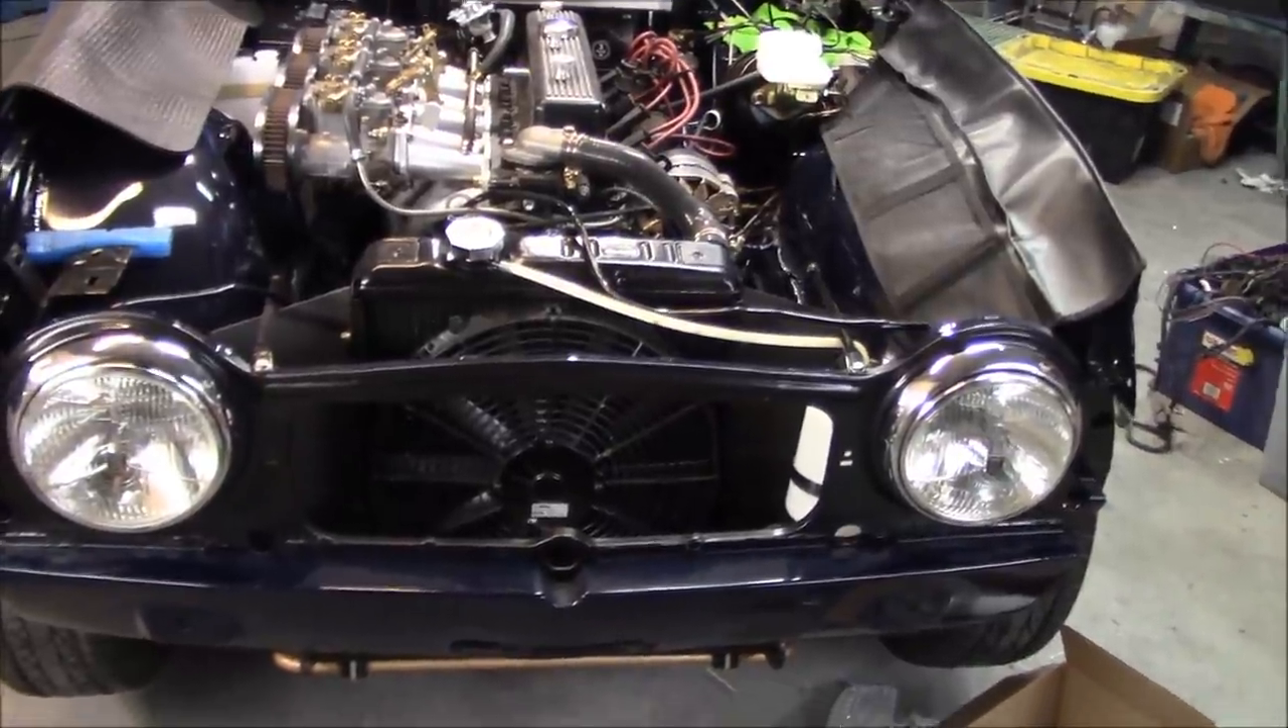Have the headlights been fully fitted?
Yes.